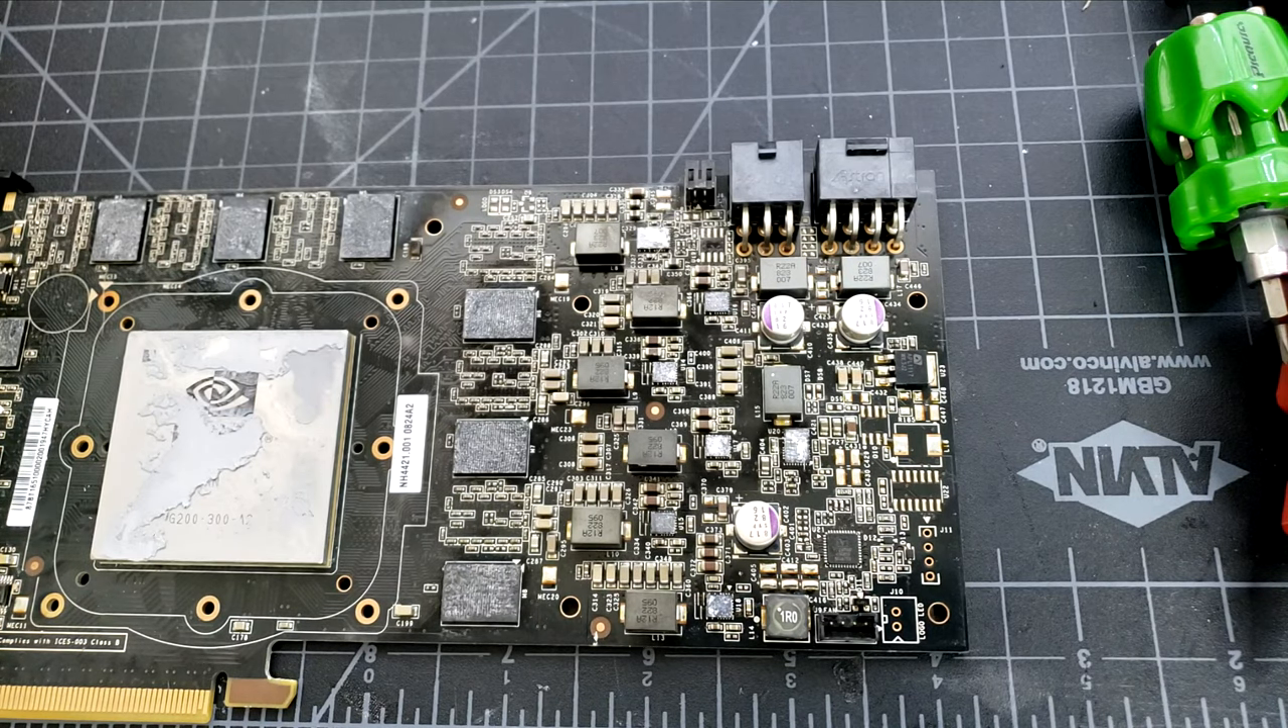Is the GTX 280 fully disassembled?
Yes.